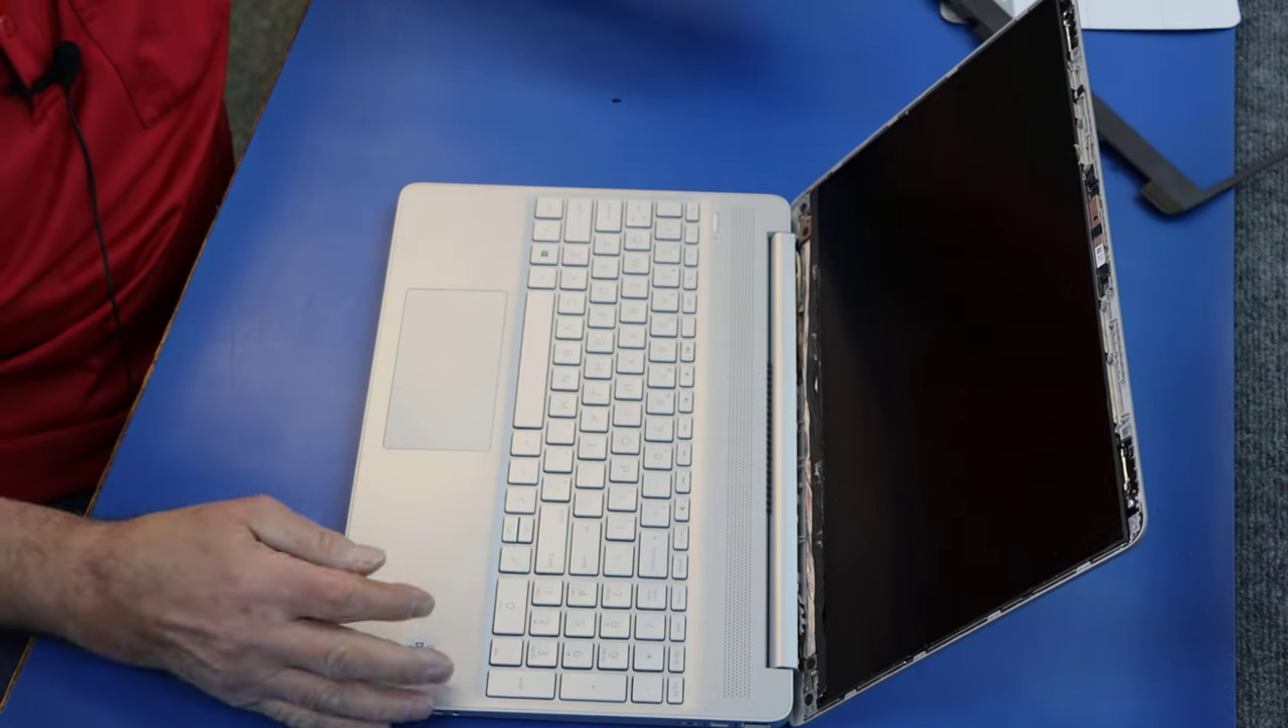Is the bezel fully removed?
Yes.